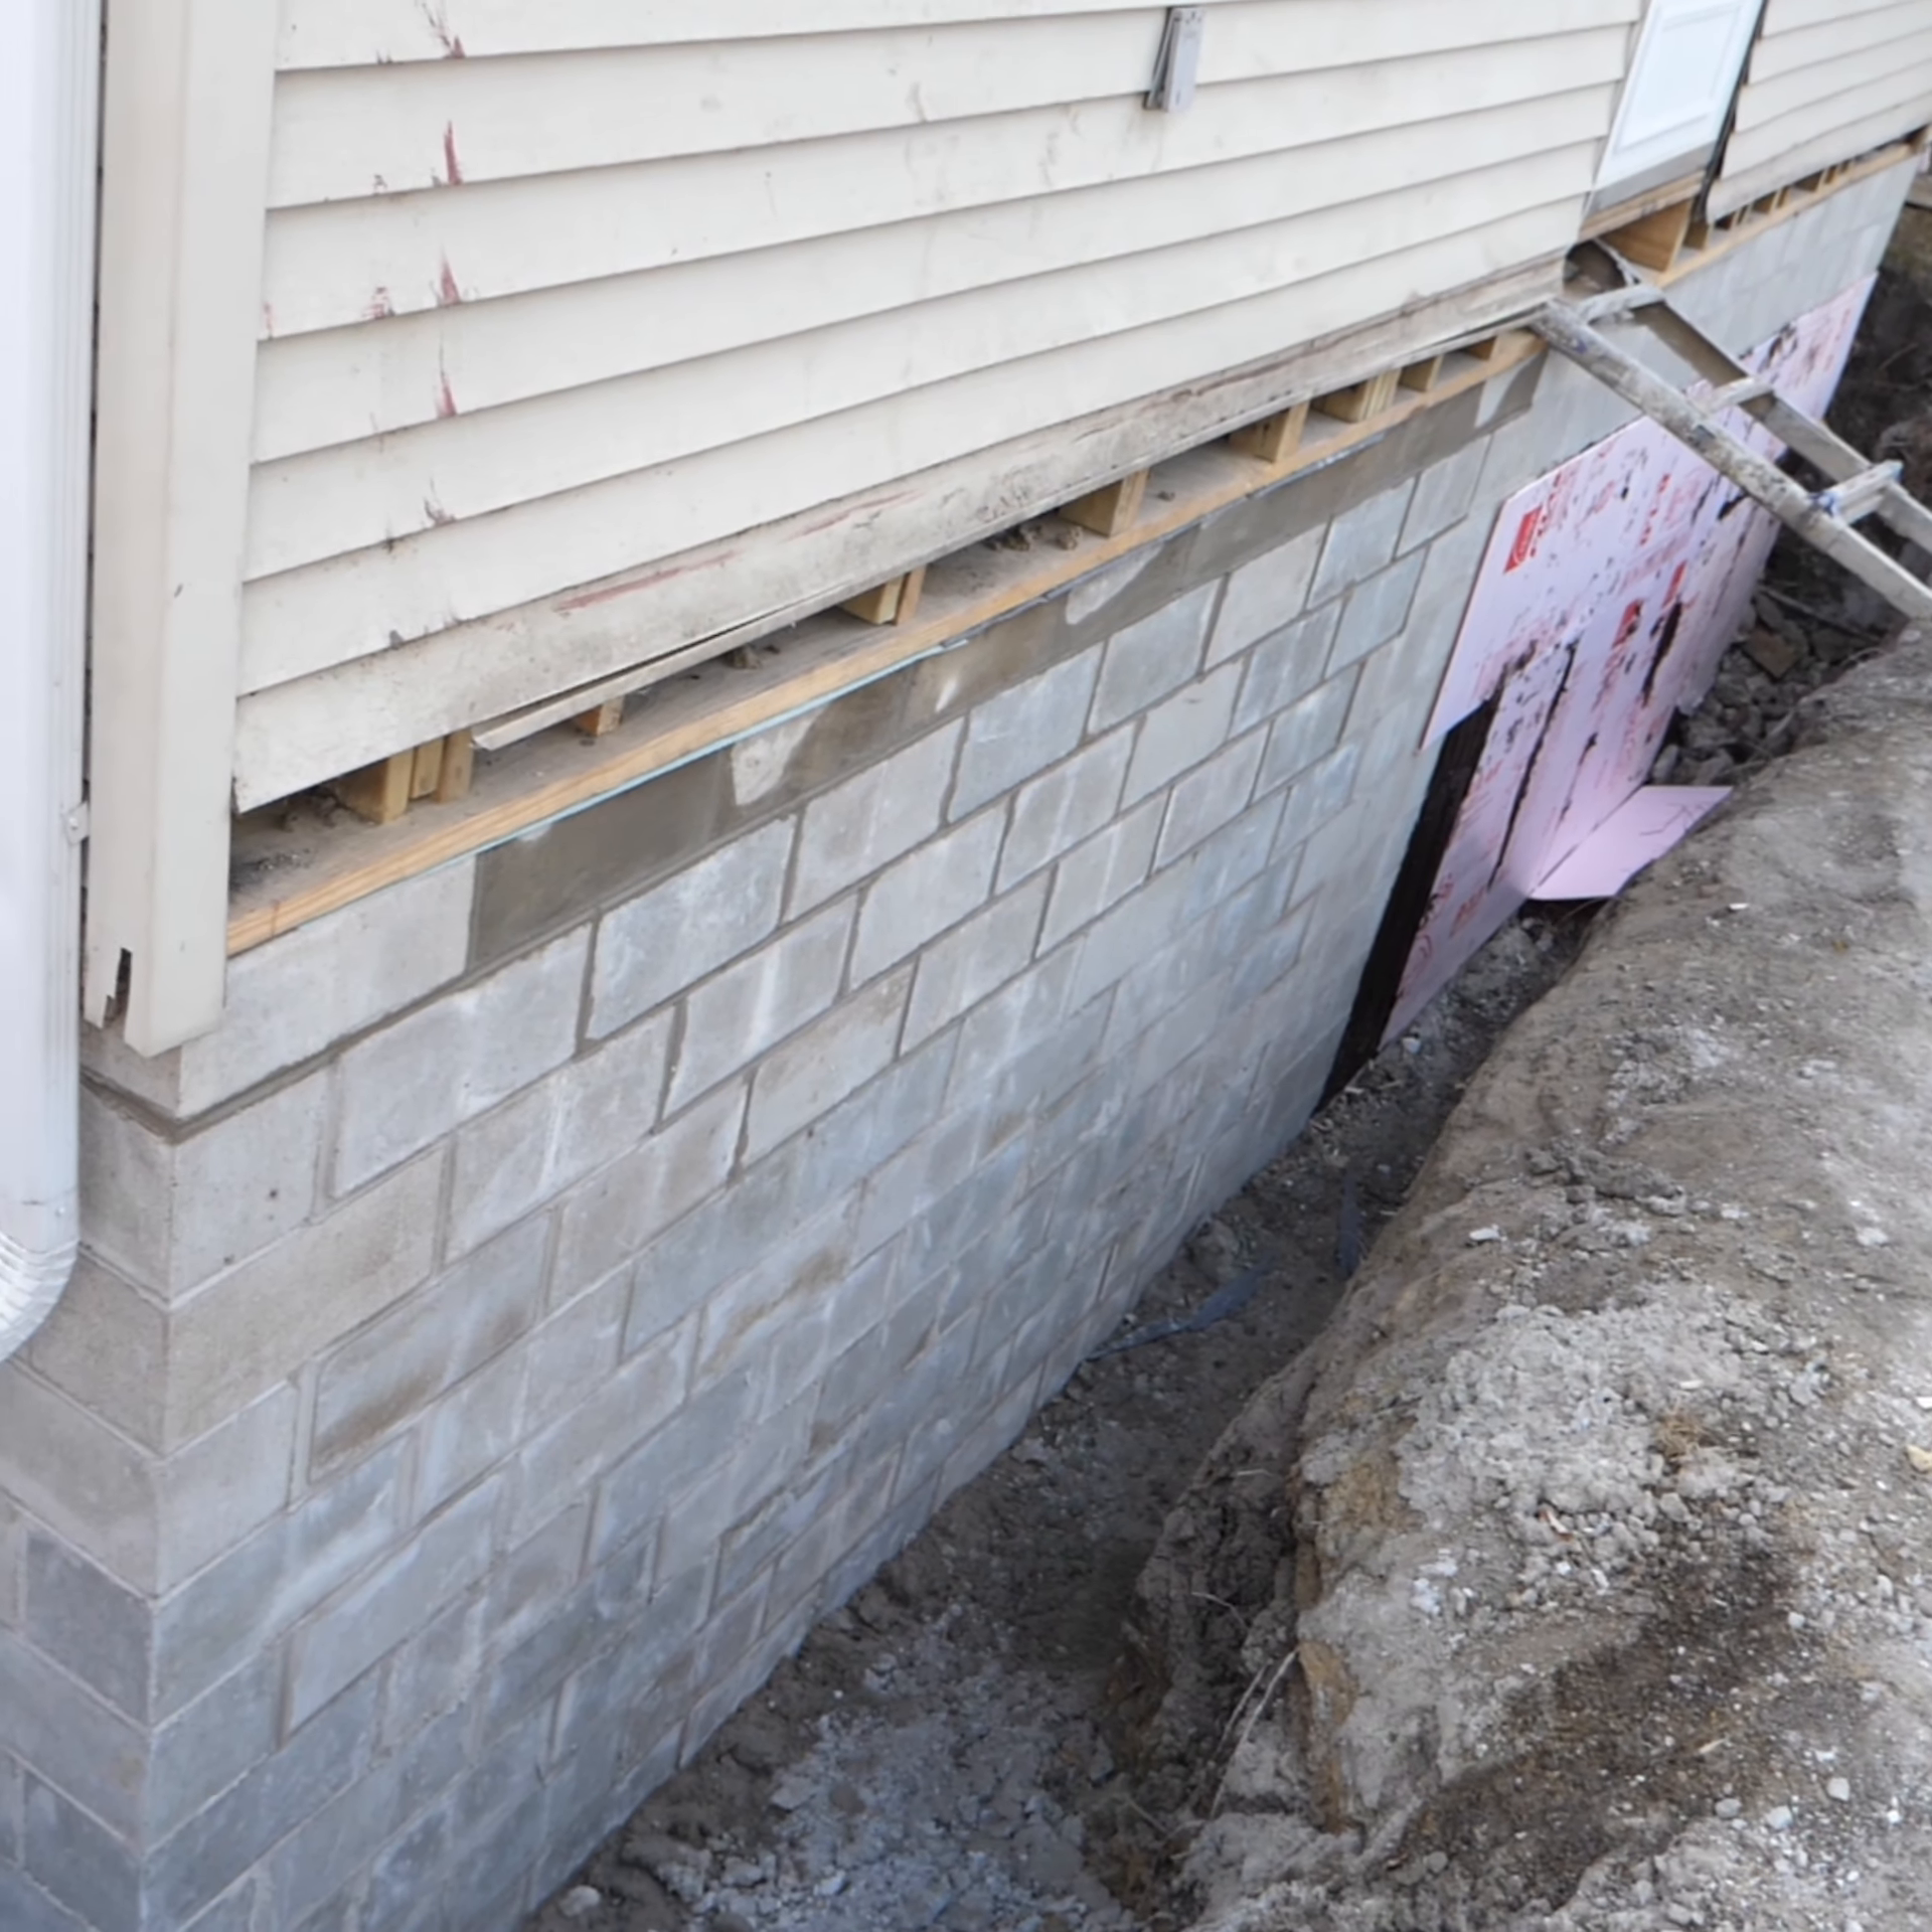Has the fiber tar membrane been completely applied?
No.